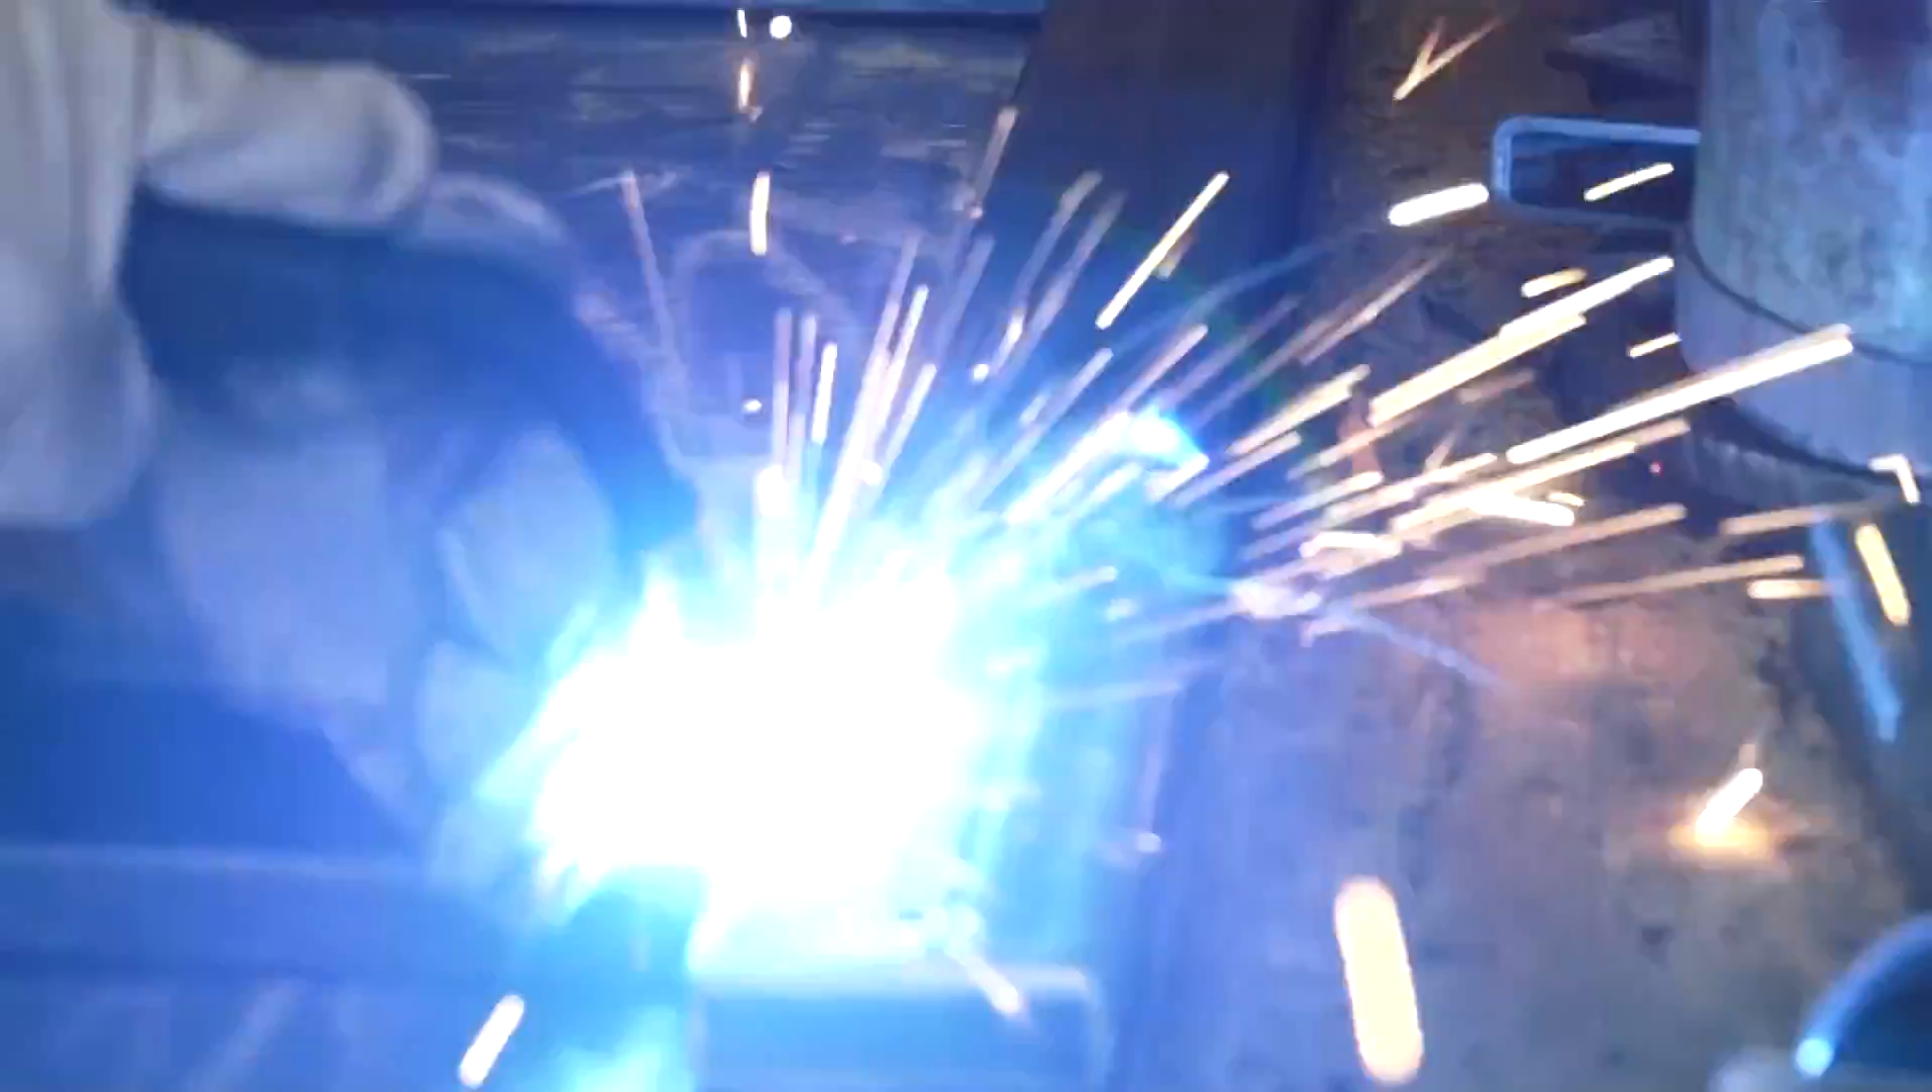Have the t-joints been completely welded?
No.